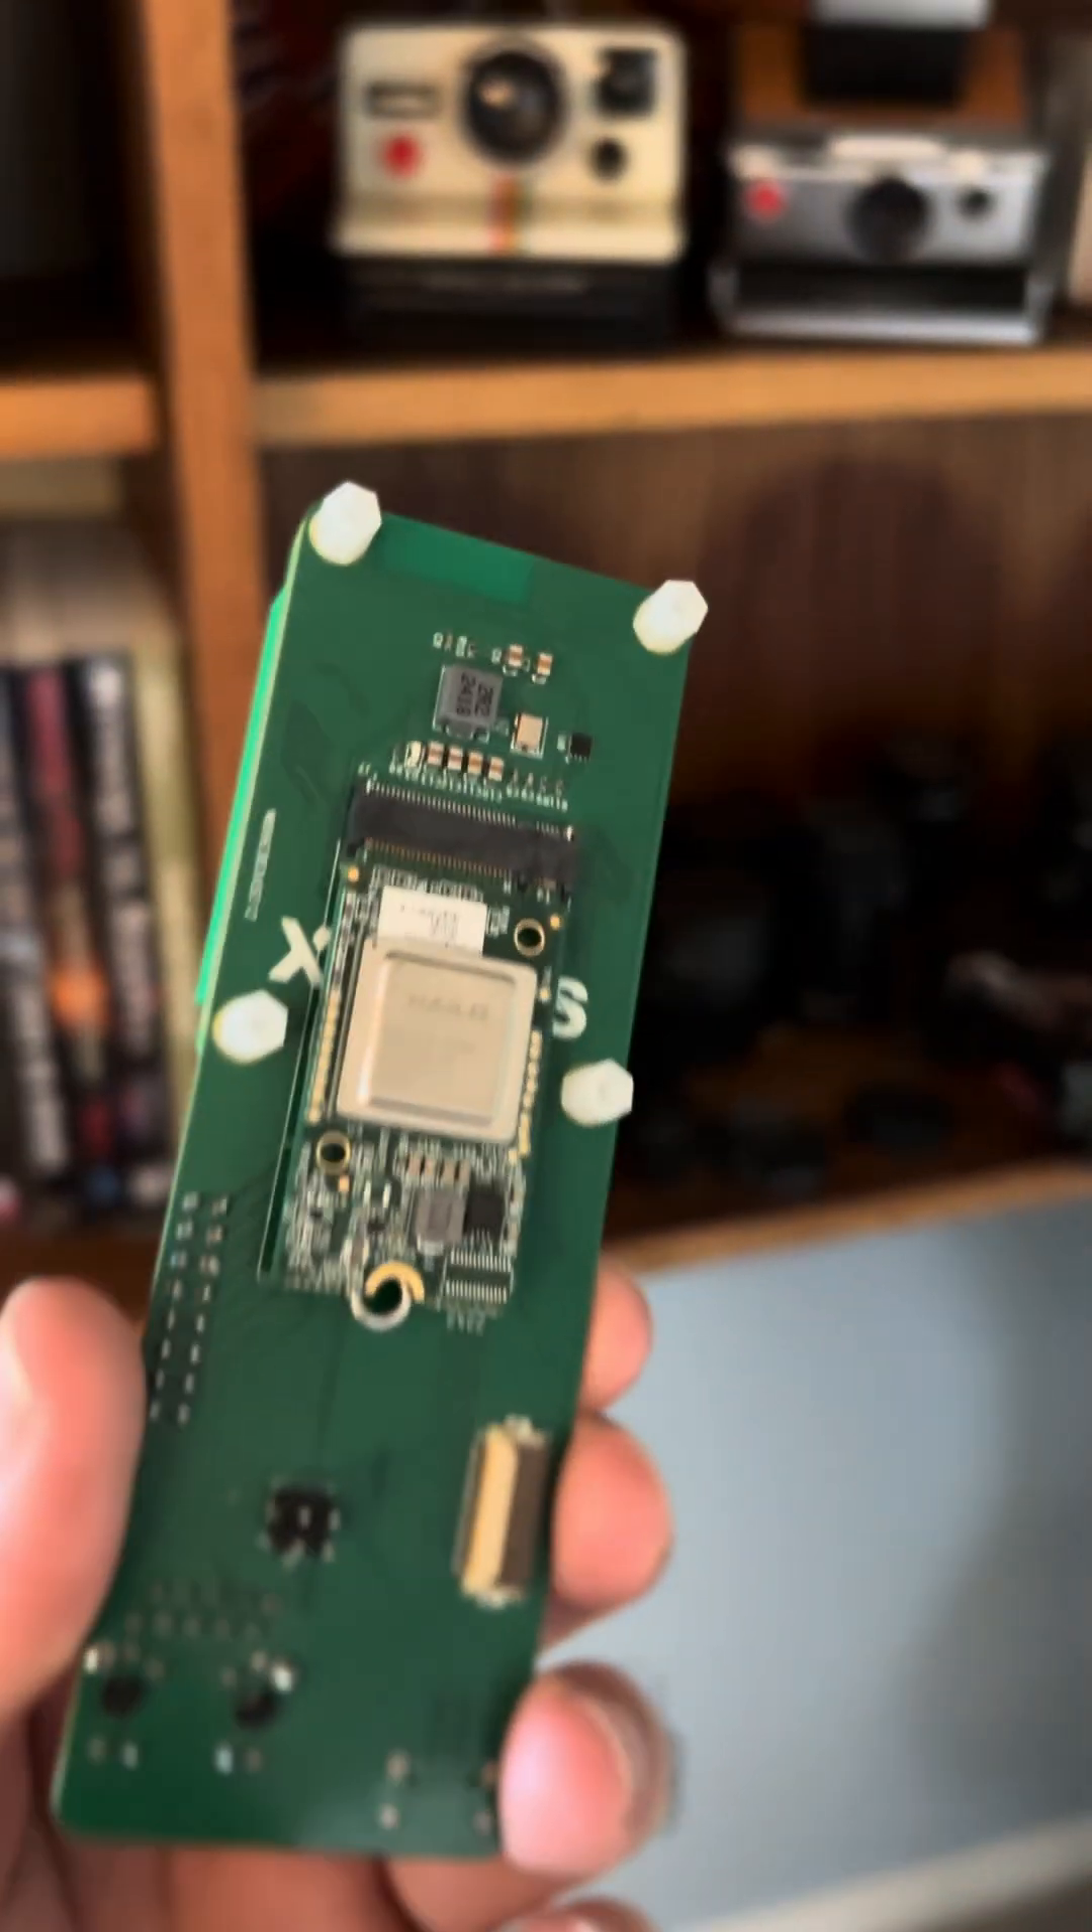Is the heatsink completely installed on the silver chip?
No.